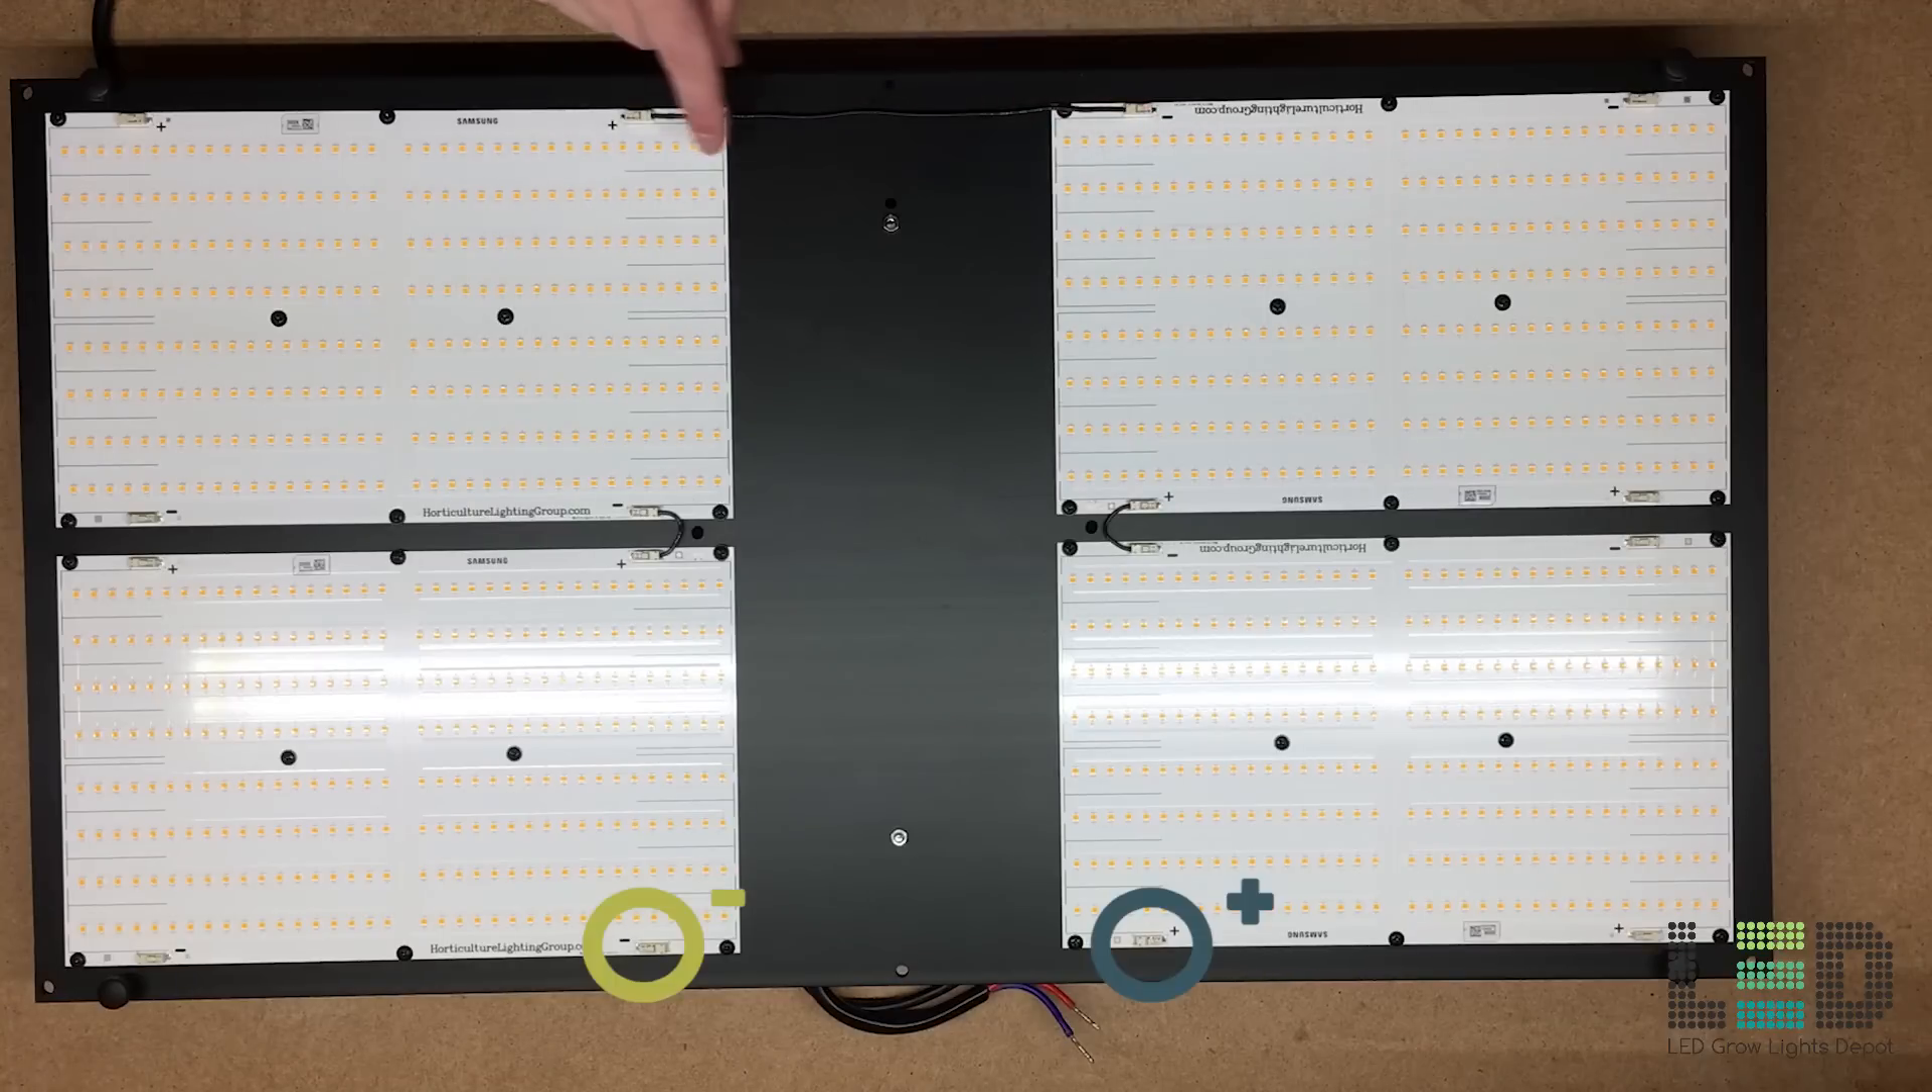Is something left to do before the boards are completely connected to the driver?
Yes.